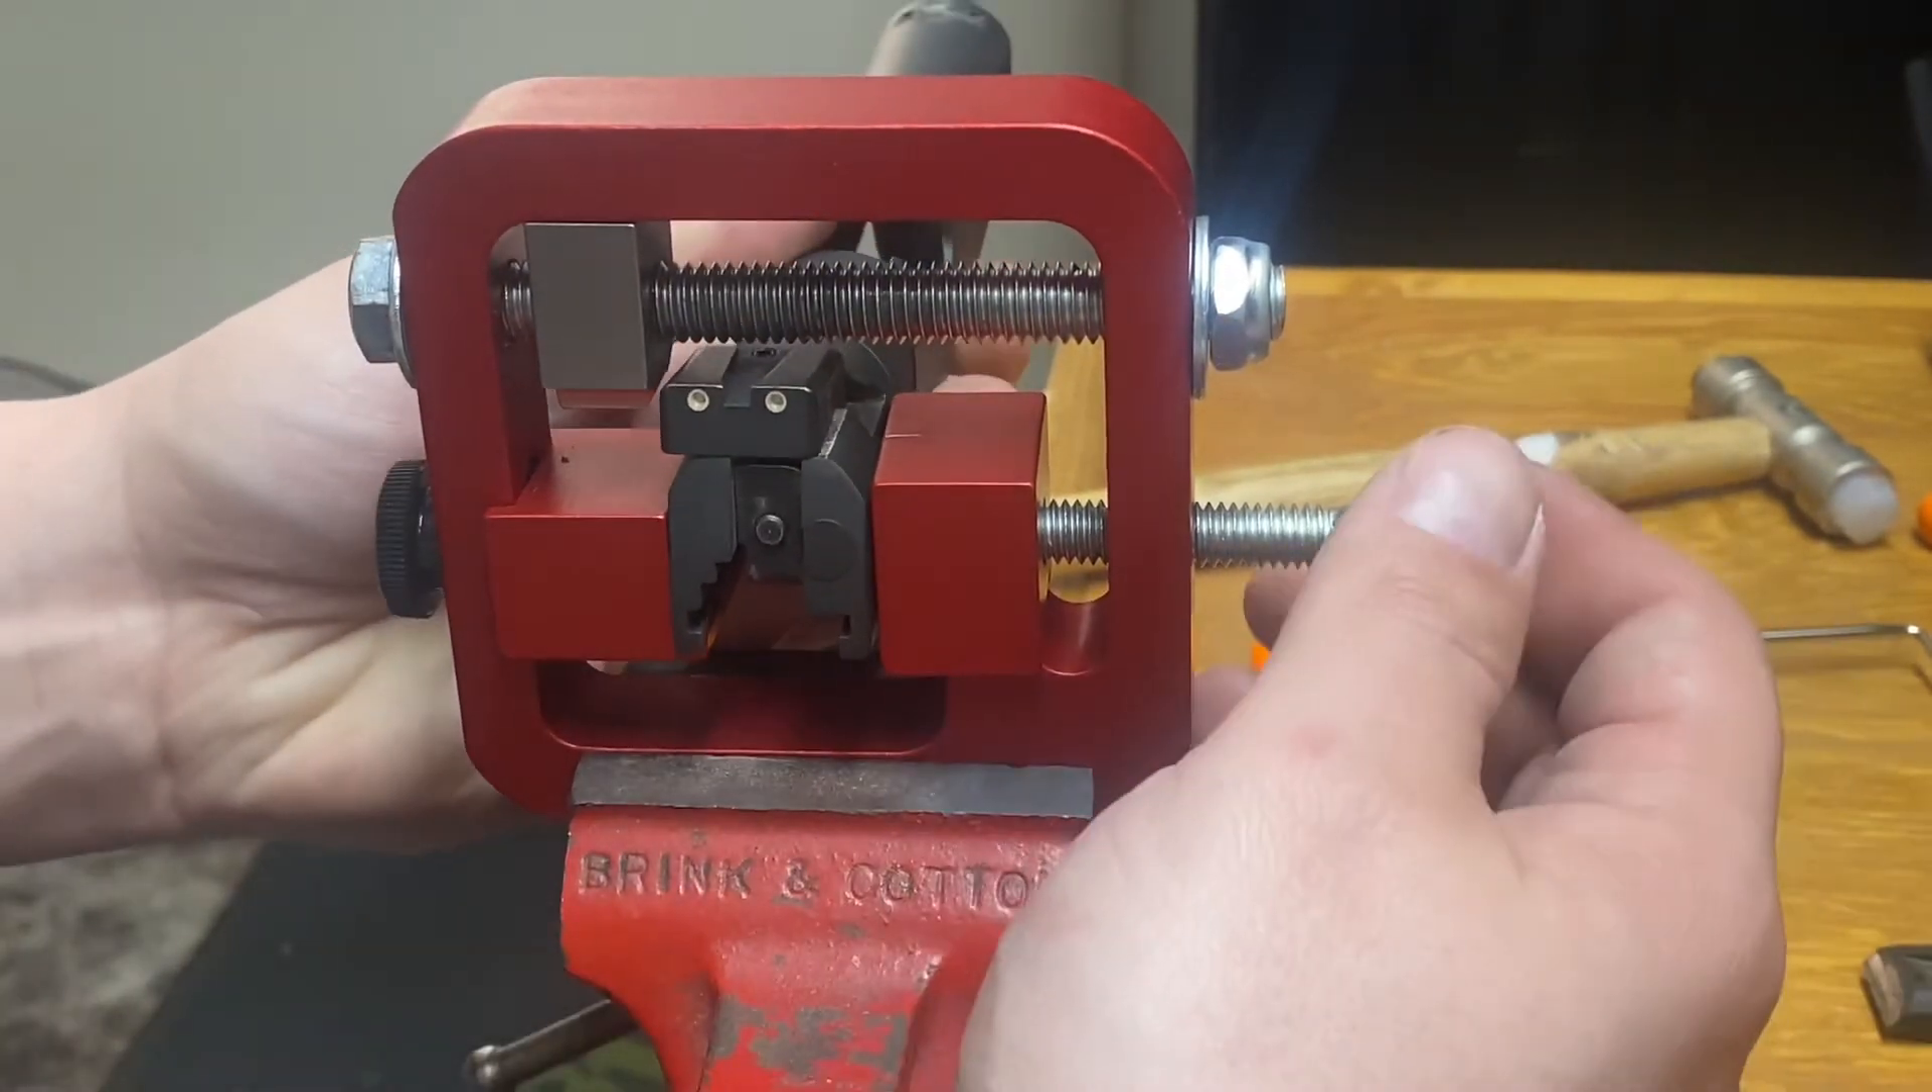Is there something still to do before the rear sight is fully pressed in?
Yes.